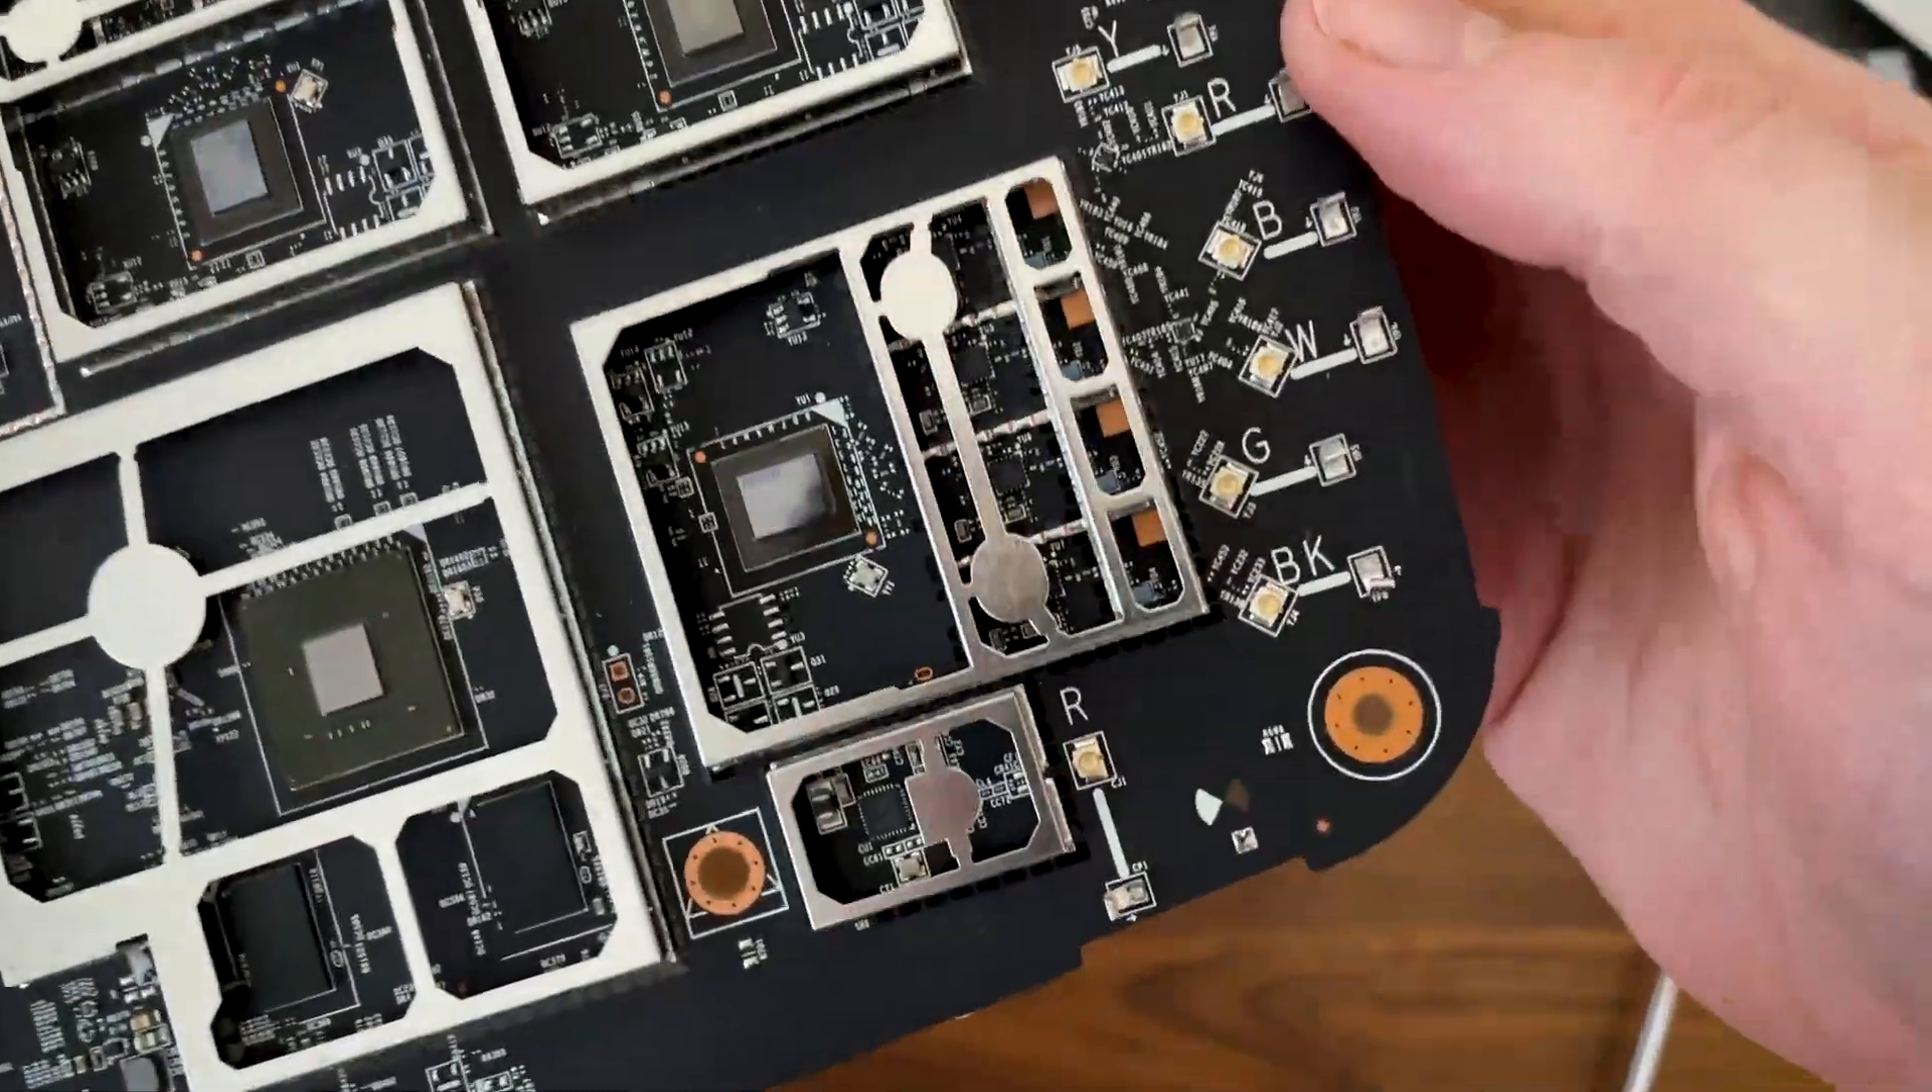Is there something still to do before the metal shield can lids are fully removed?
No.